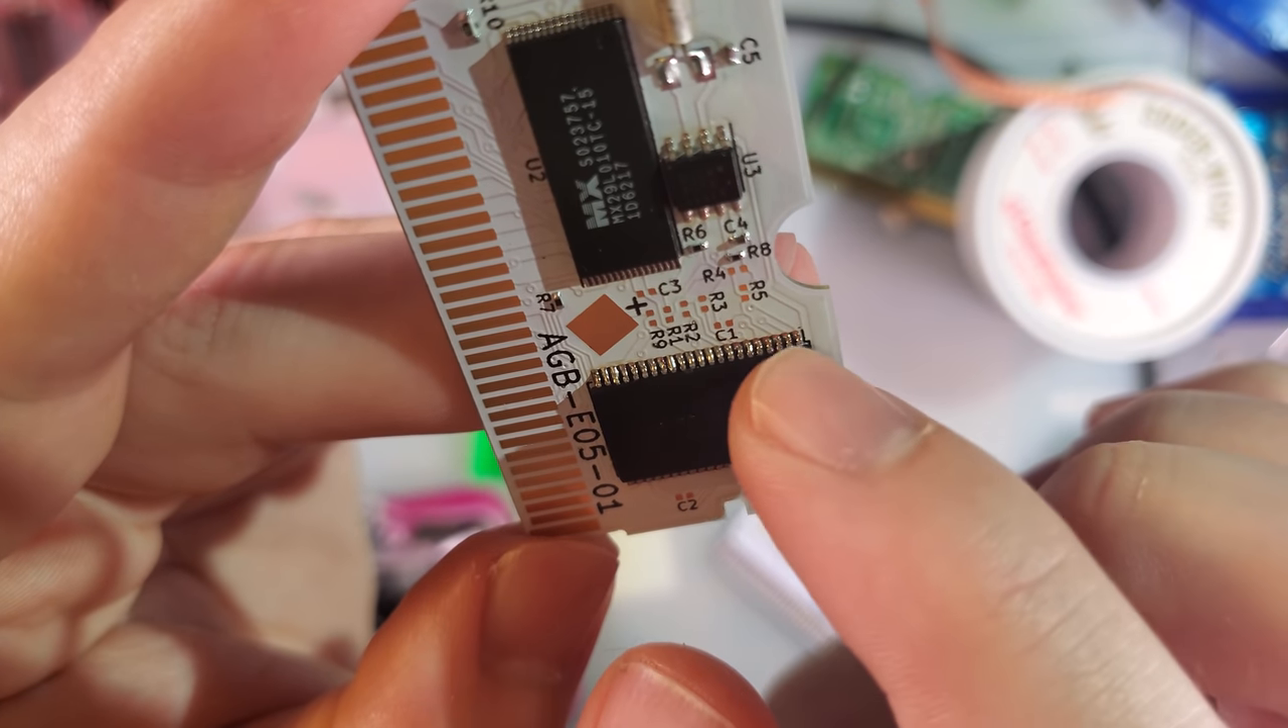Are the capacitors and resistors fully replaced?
No.